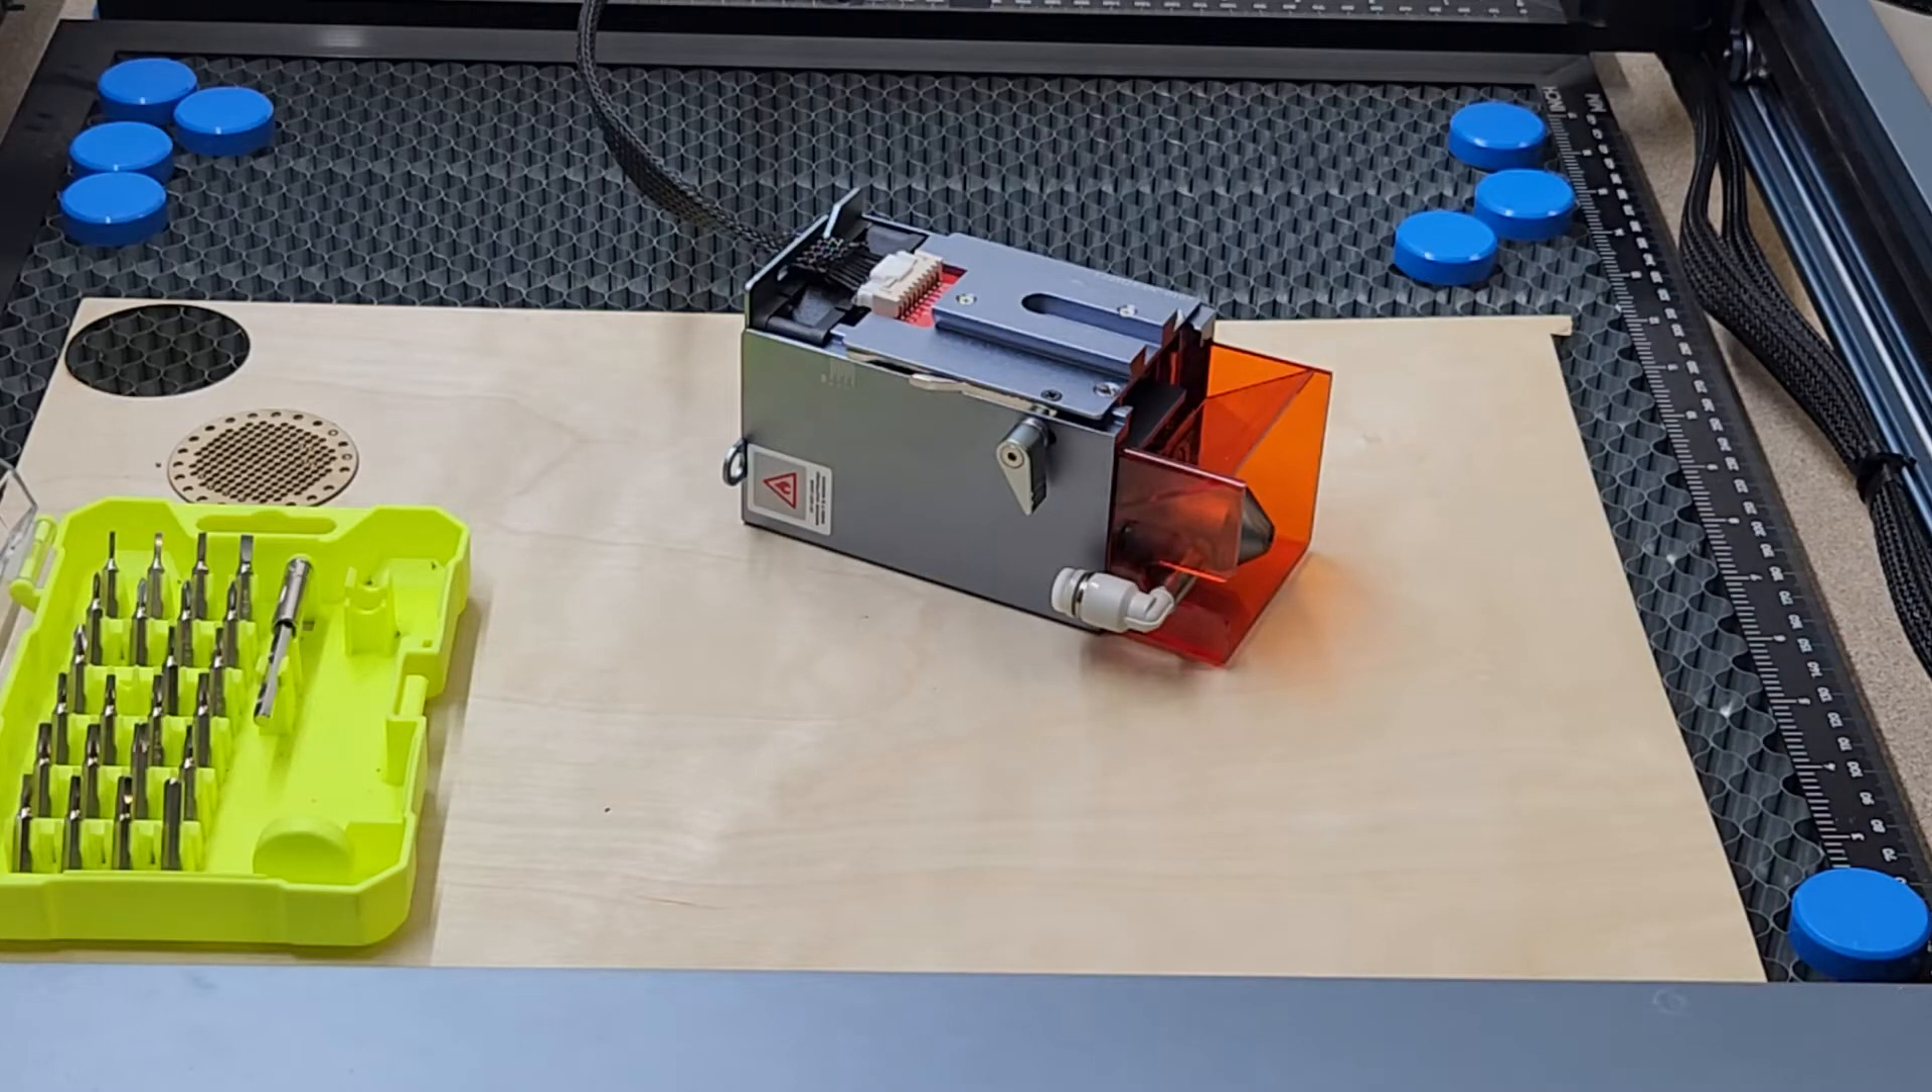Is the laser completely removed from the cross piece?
Yes.